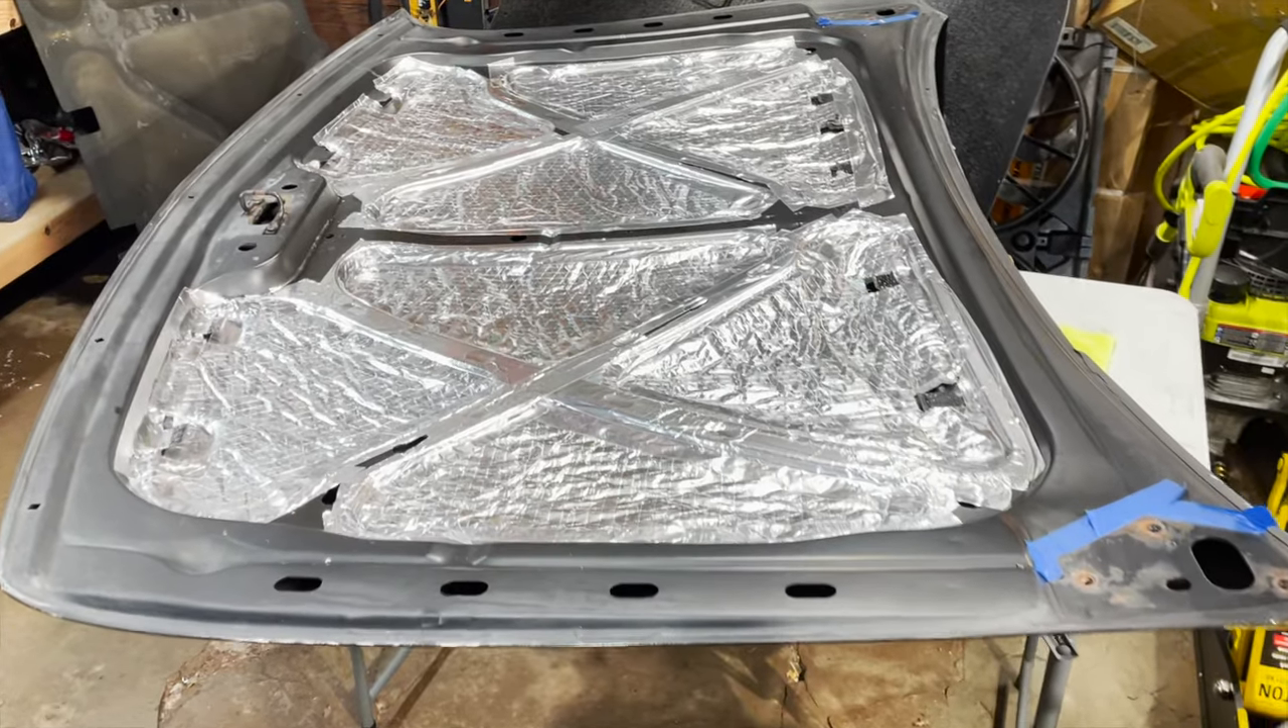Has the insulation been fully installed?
Yes.